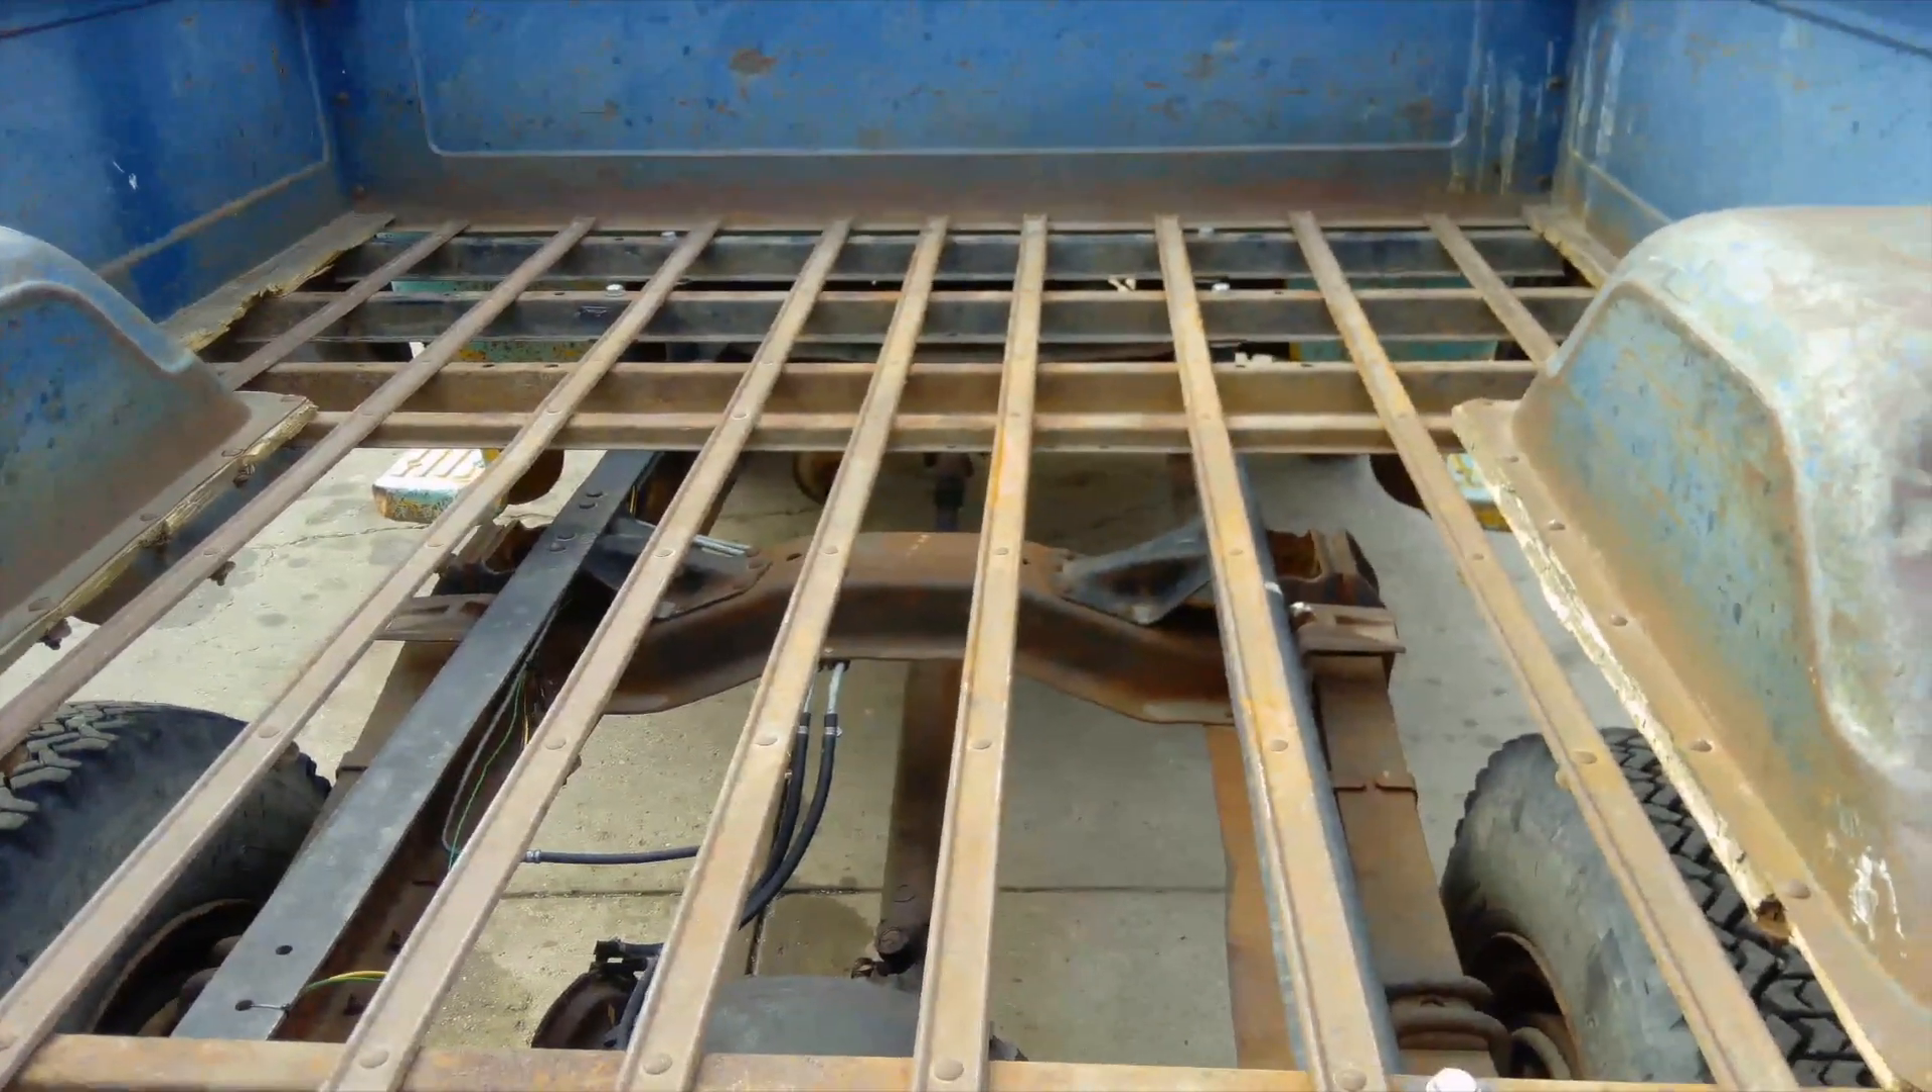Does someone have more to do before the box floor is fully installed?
Yes.